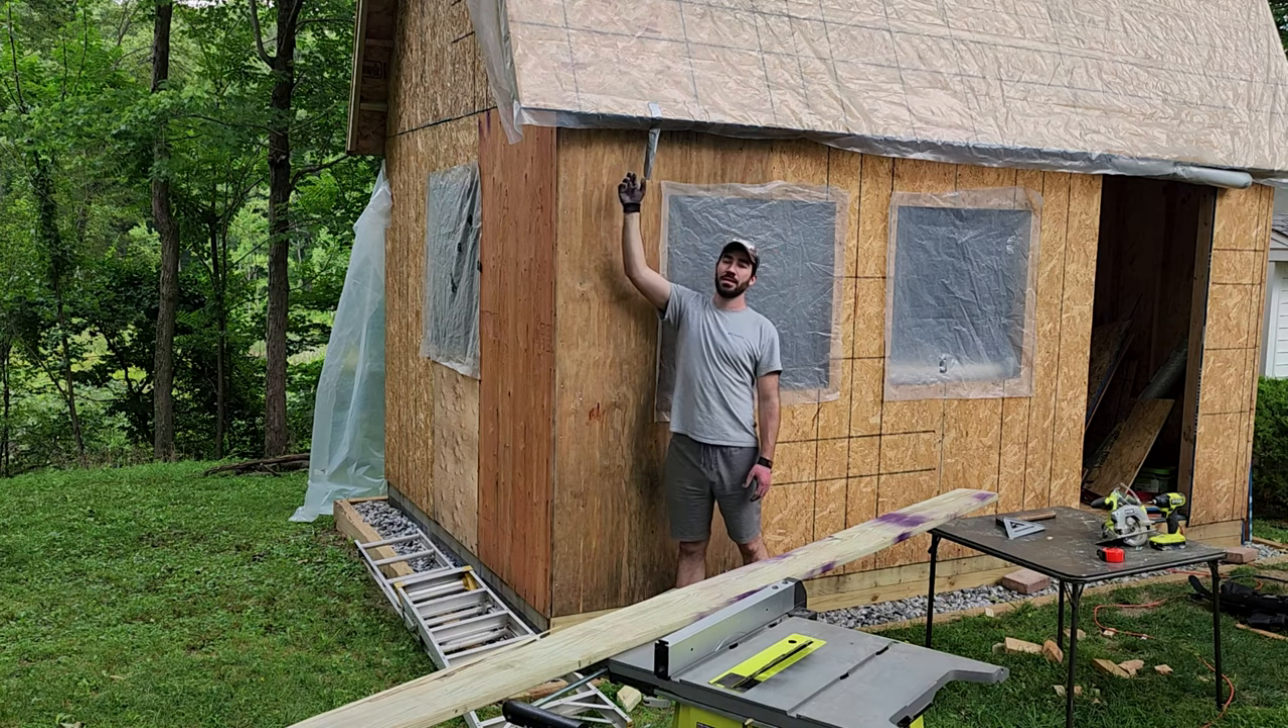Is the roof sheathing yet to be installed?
No.